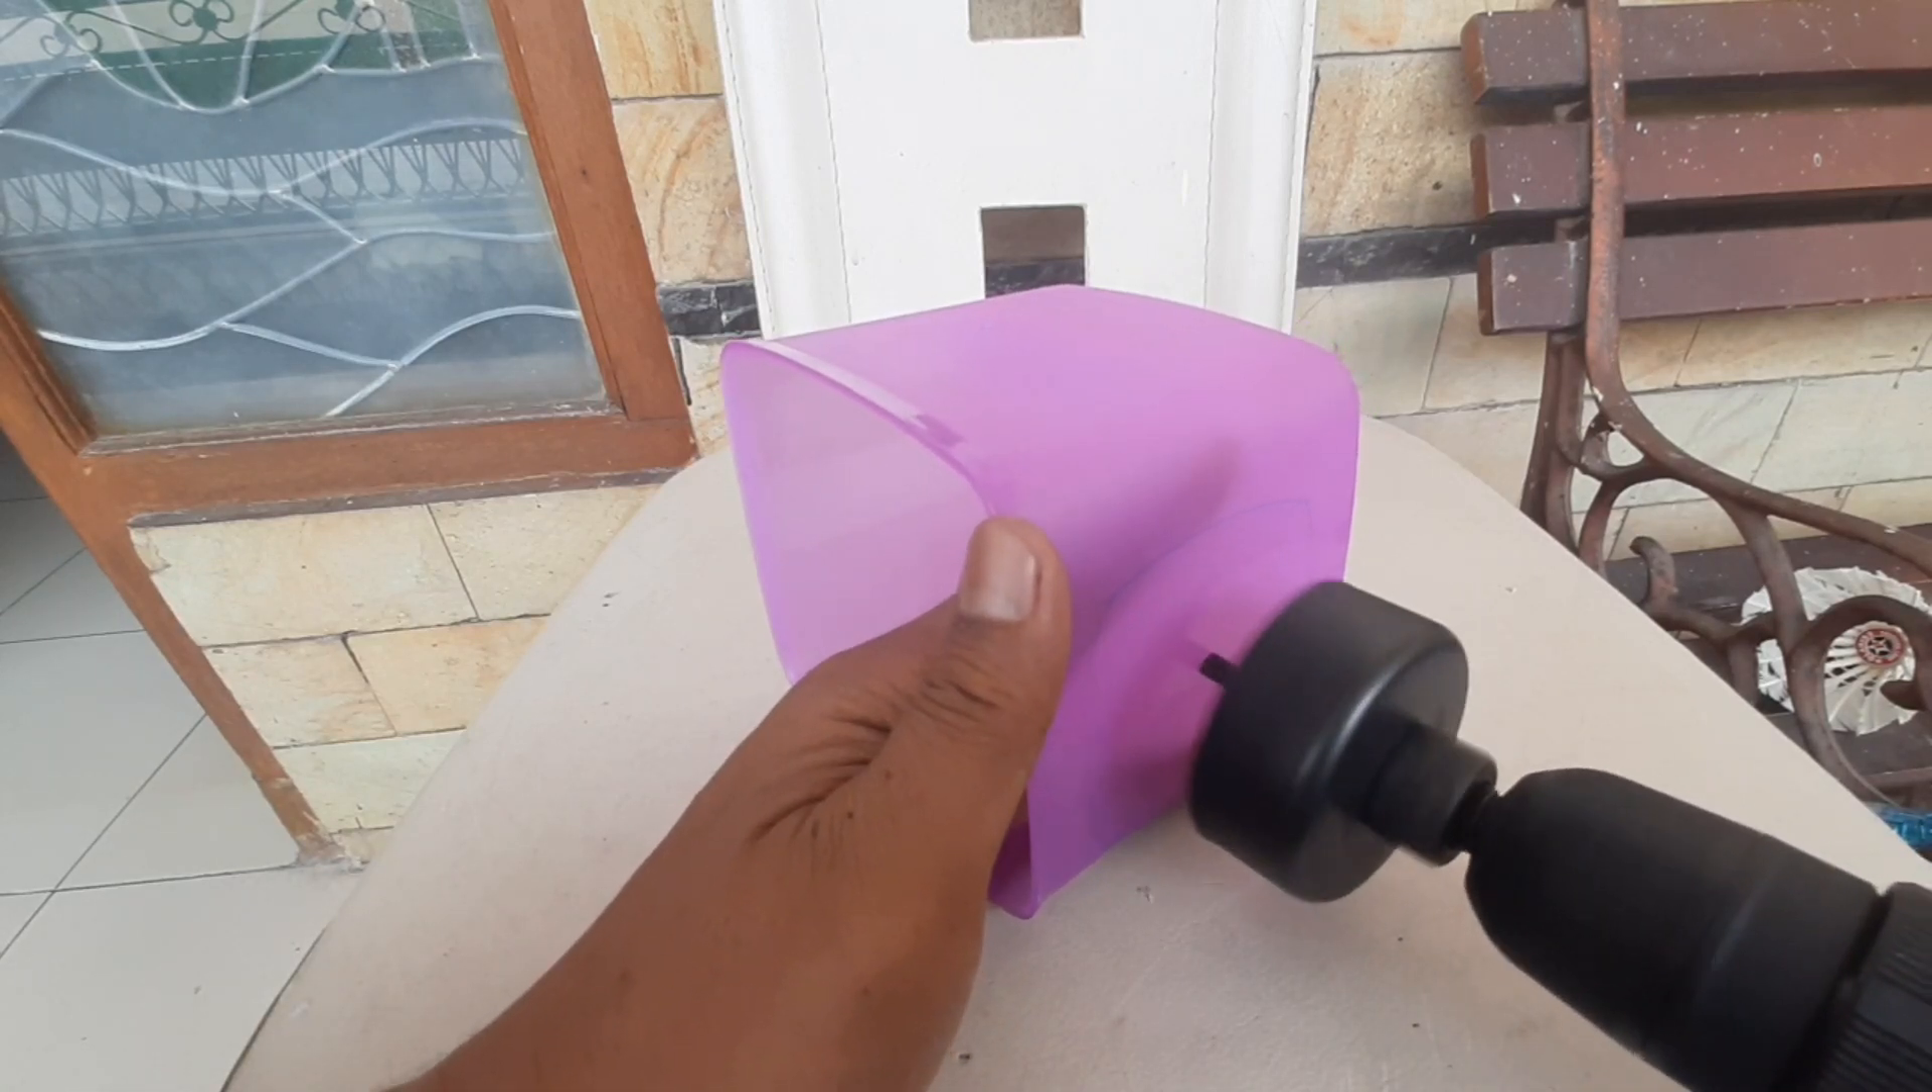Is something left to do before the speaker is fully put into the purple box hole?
Yes.